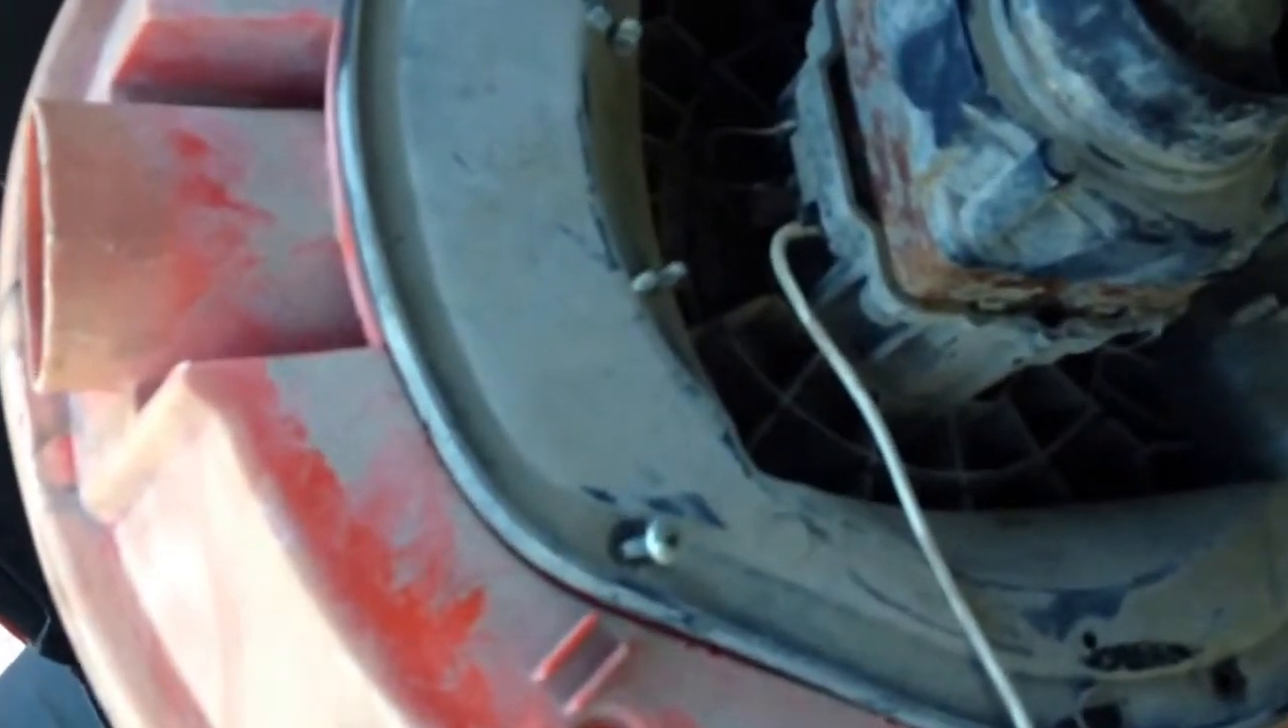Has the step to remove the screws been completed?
No.